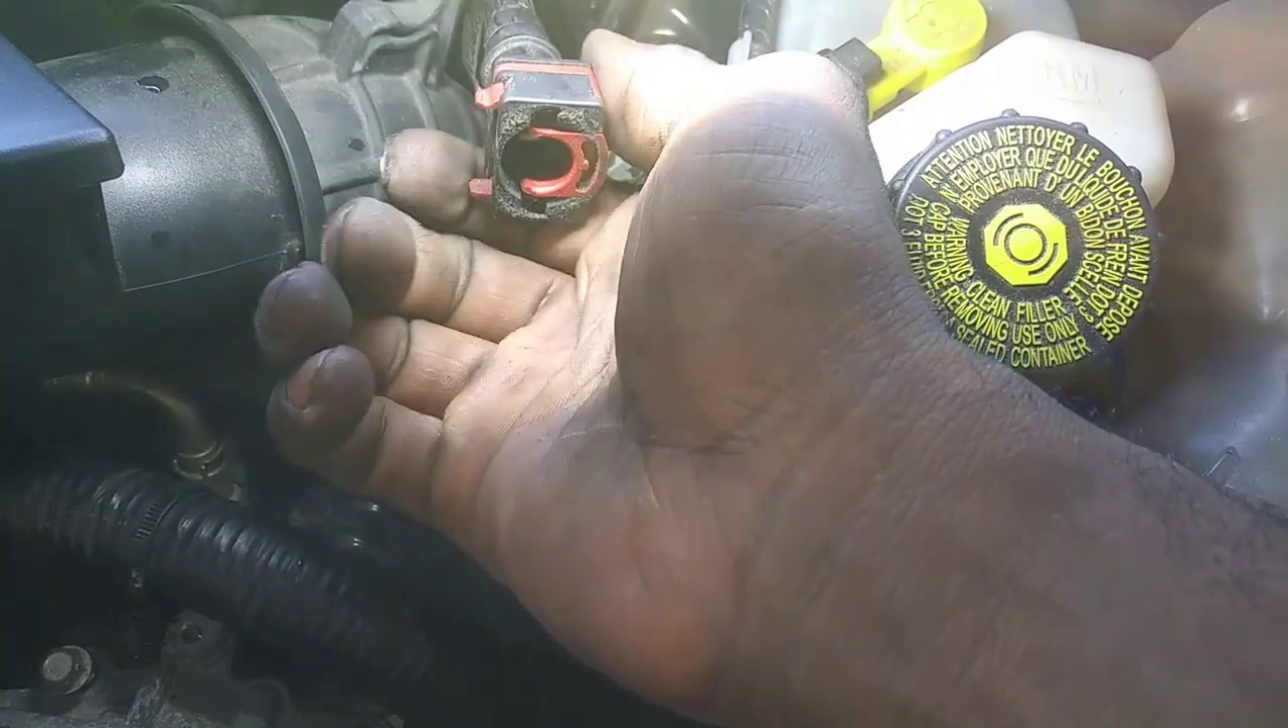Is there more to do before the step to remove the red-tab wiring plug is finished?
No.